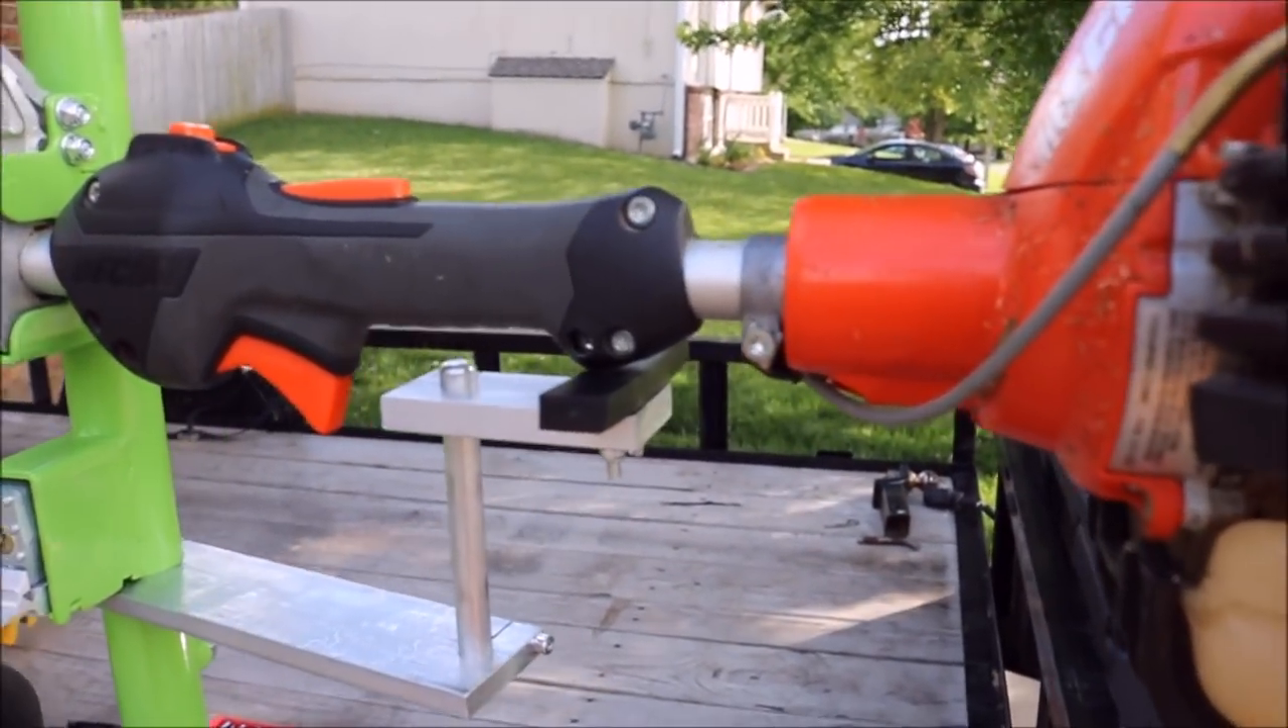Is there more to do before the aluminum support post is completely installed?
No.